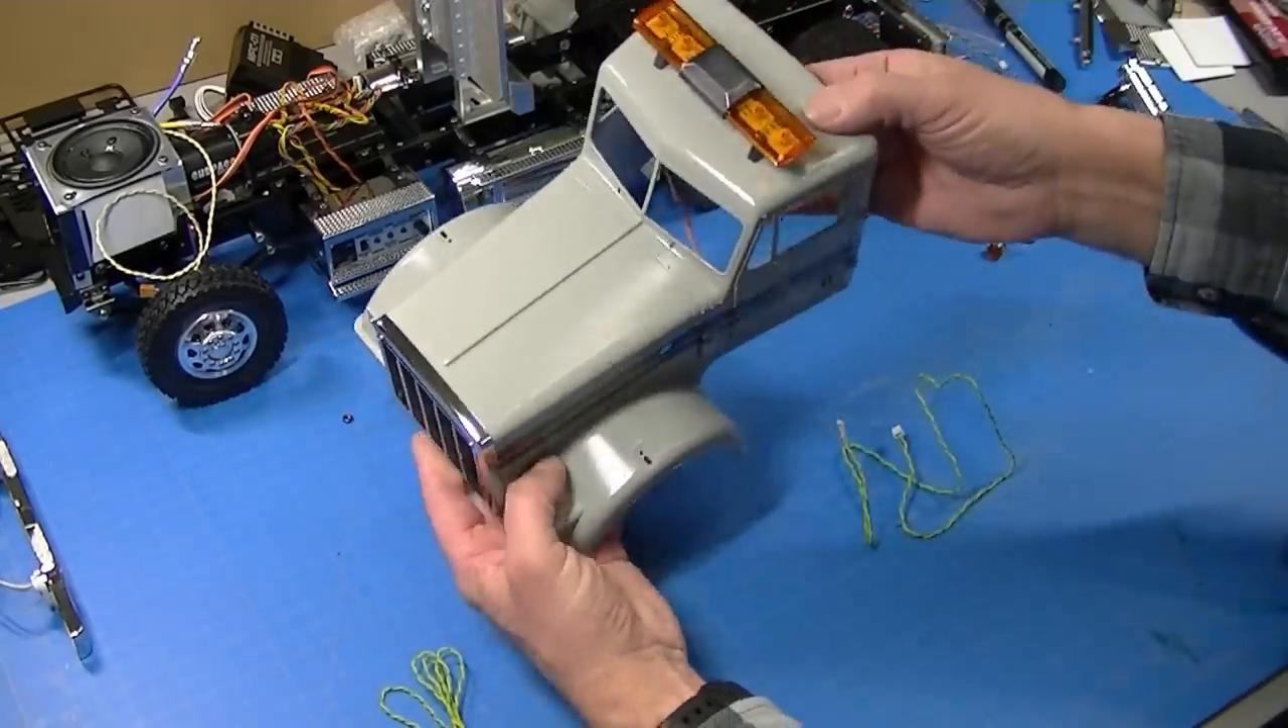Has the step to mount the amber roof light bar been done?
Yes.